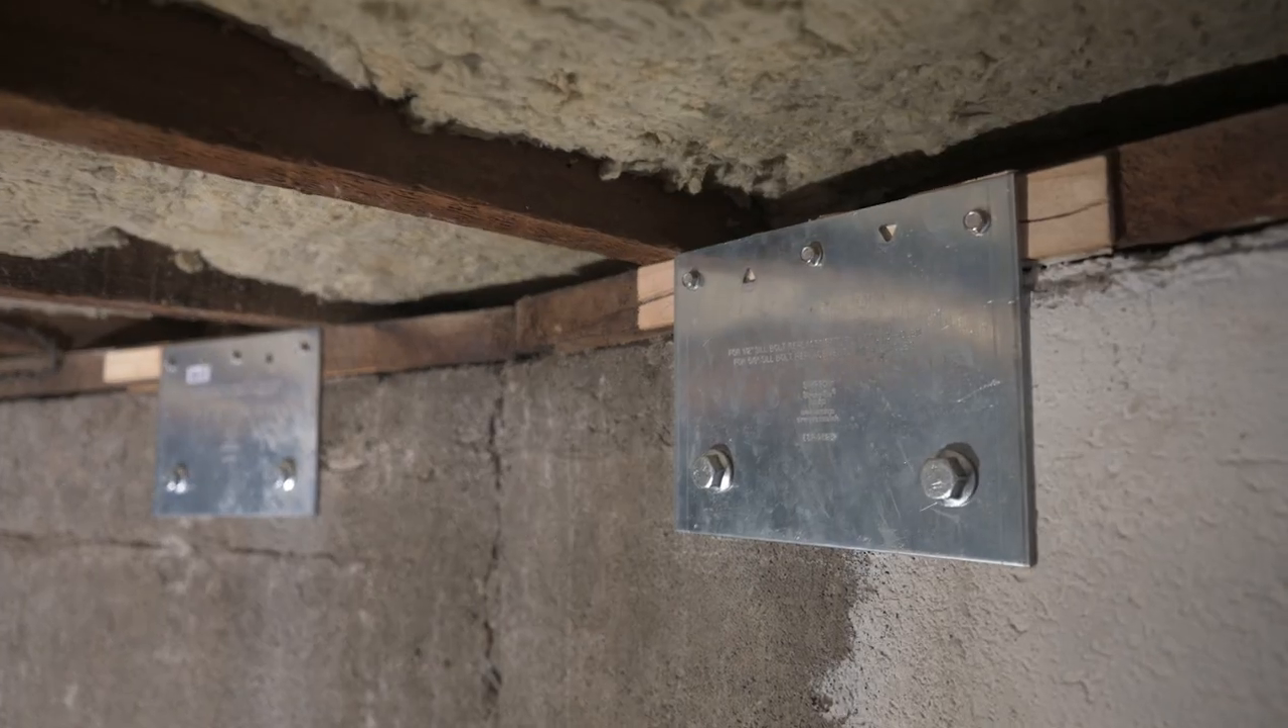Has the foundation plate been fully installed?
Yes.